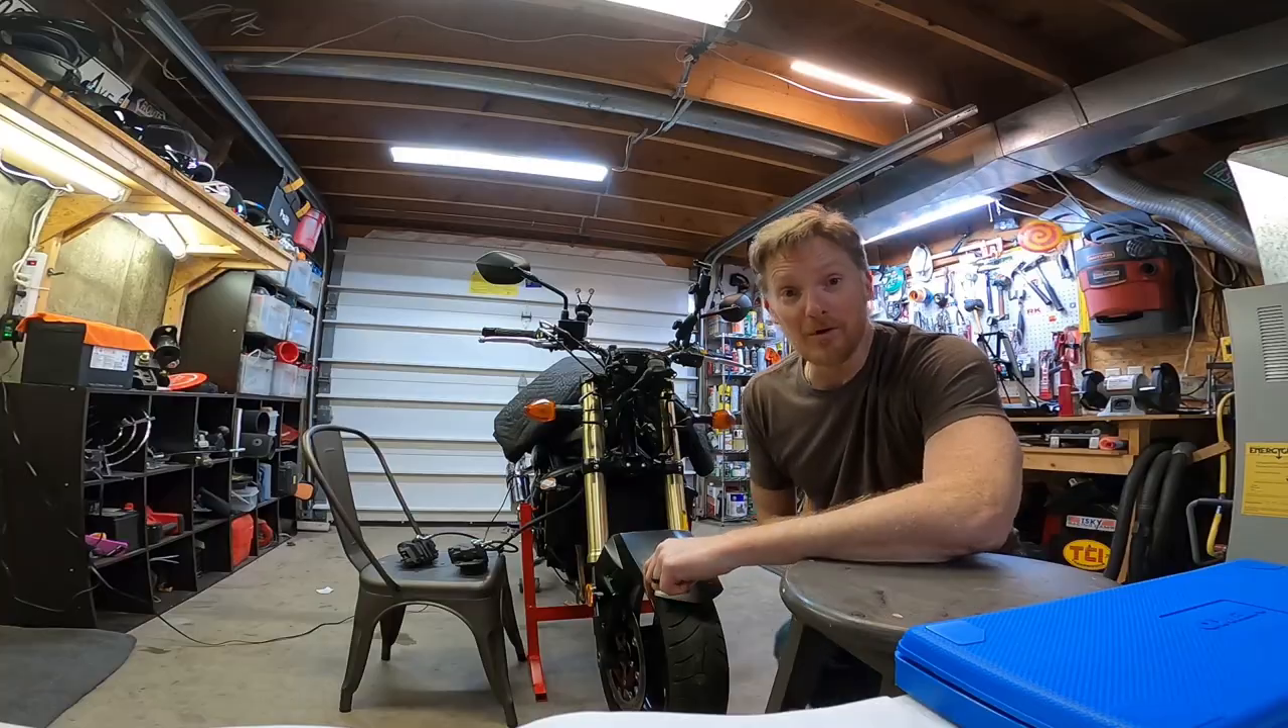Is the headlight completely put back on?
No.